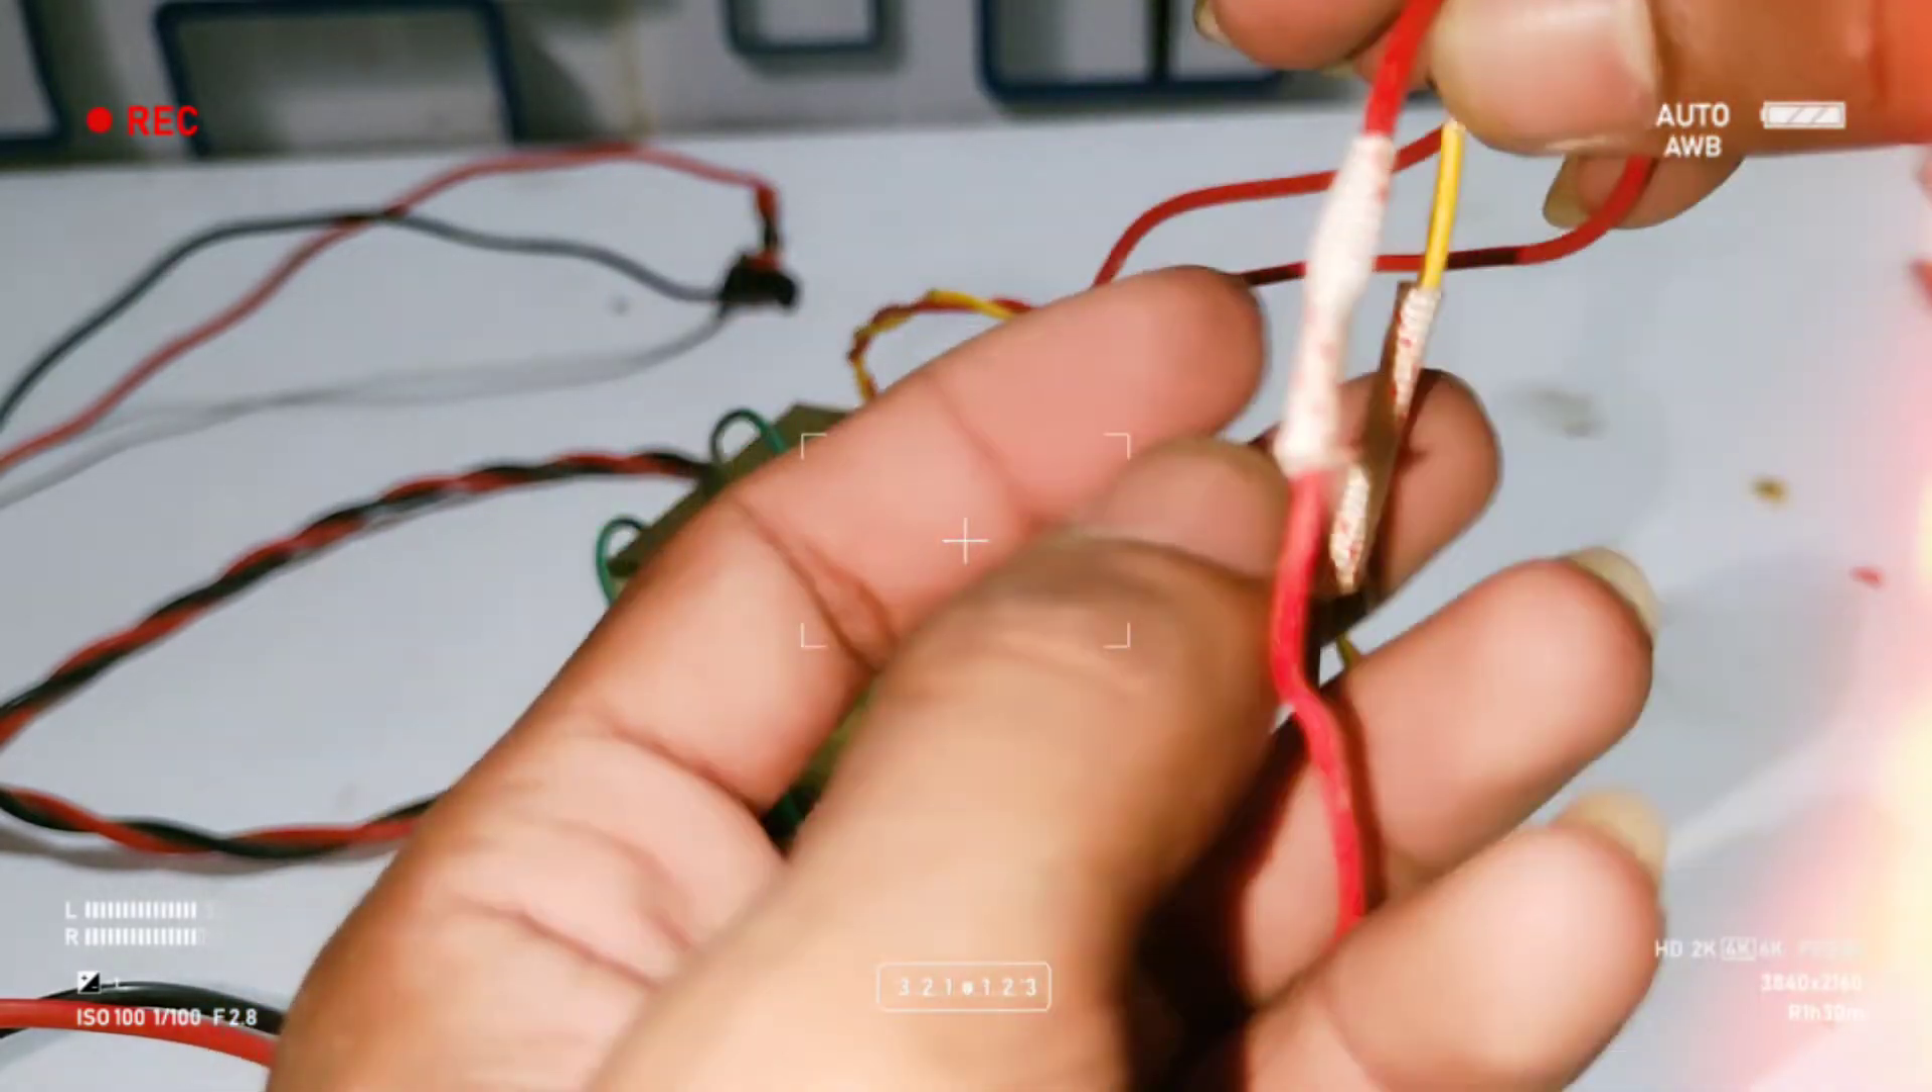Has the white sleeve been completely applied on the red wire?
Yes.